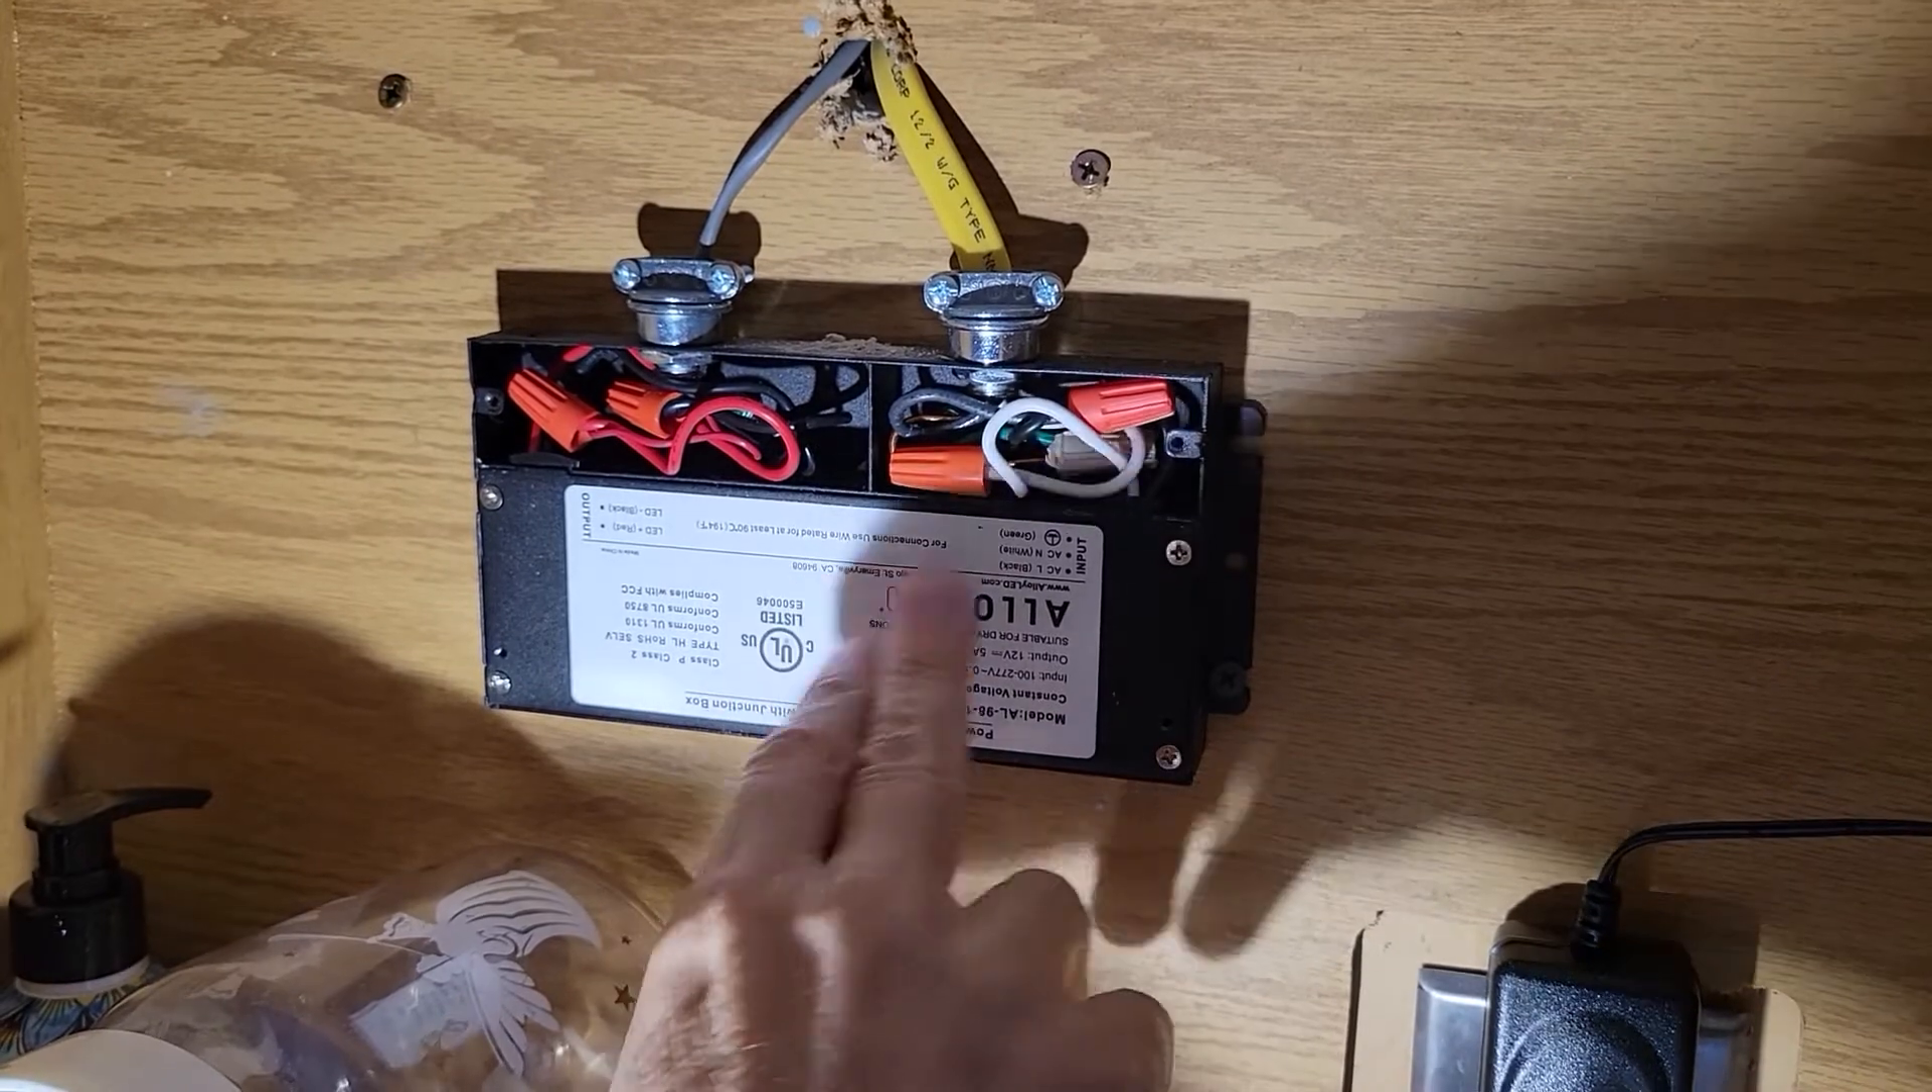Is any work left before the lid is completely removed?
No.